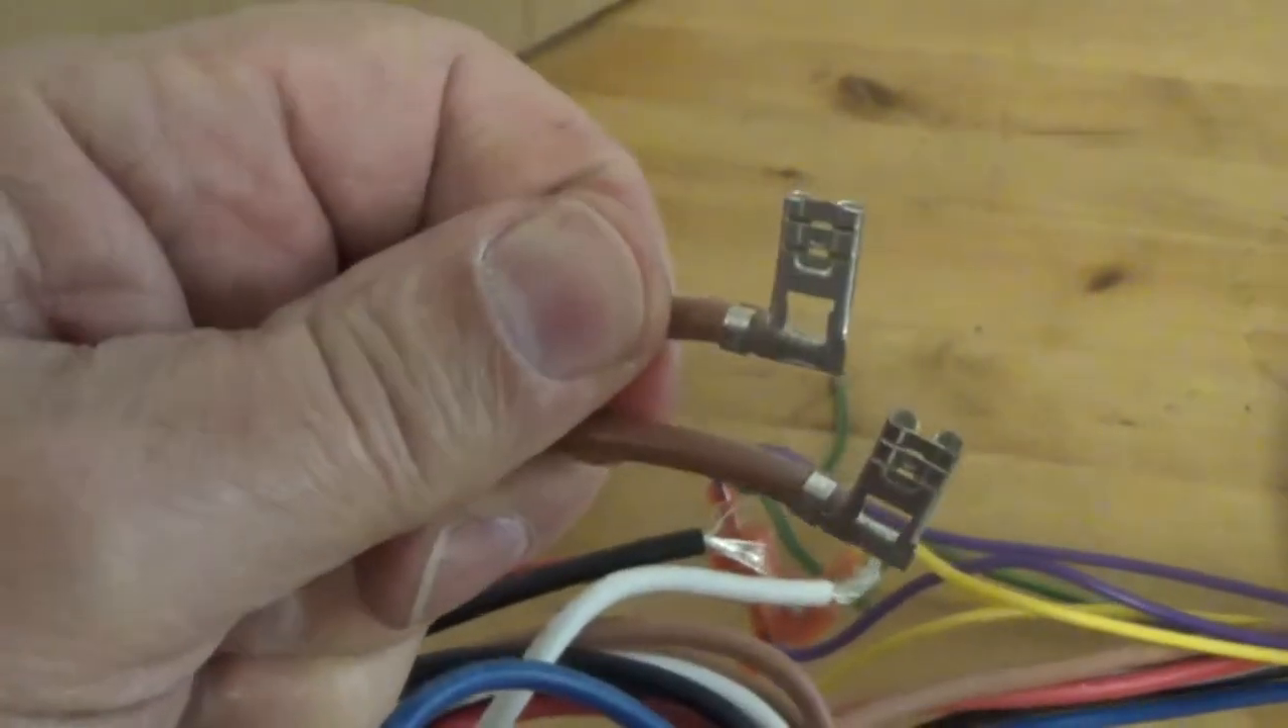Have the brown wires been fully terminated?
Yes.